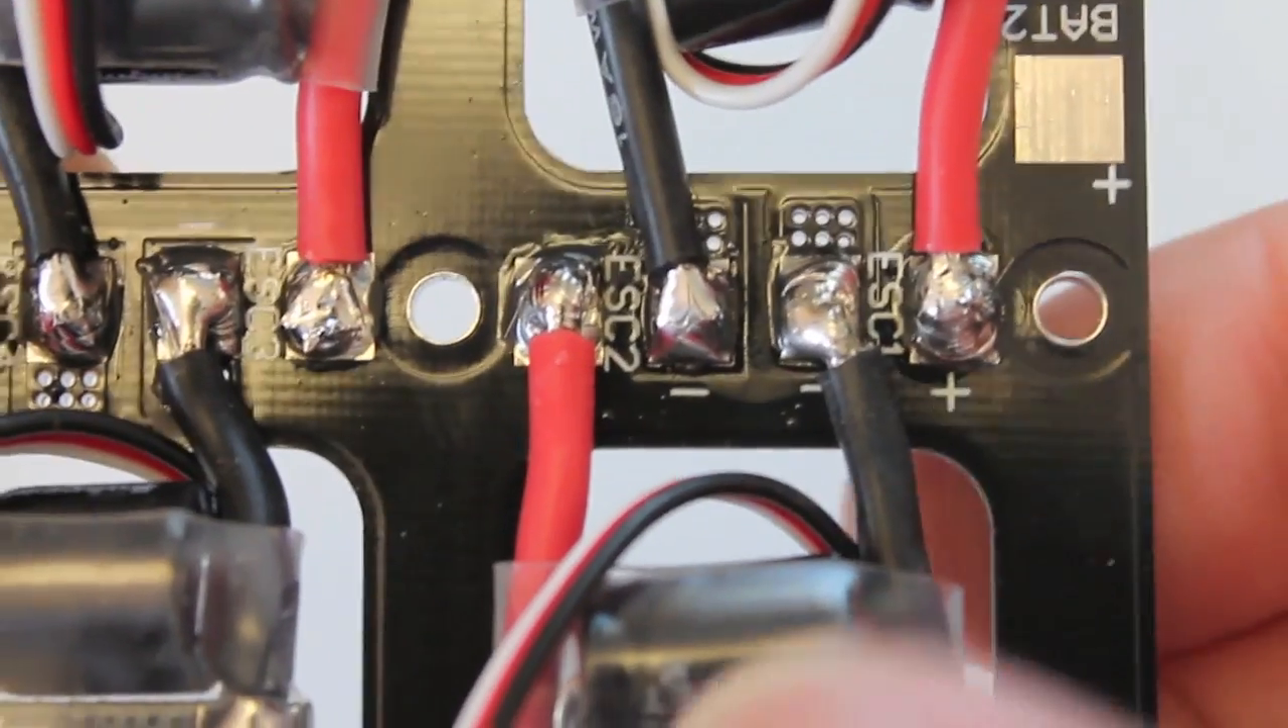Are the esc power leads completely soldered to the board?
Yes.